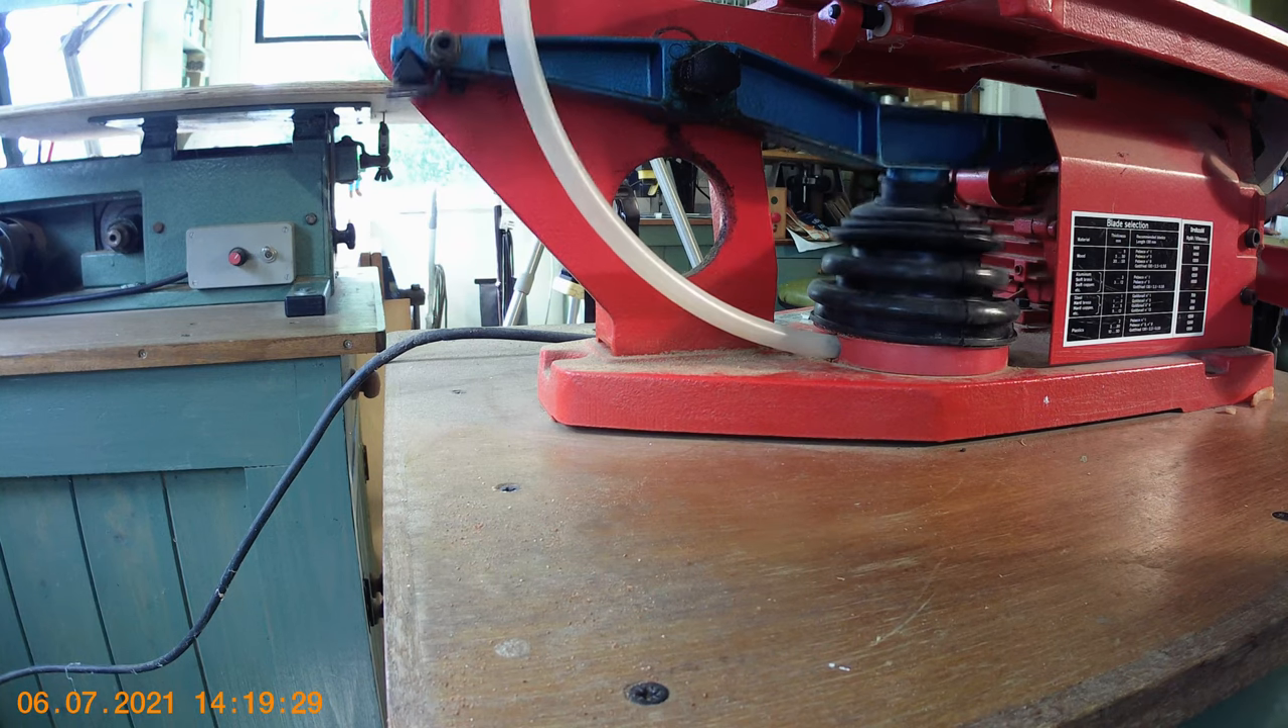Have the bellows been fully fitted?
Yes.